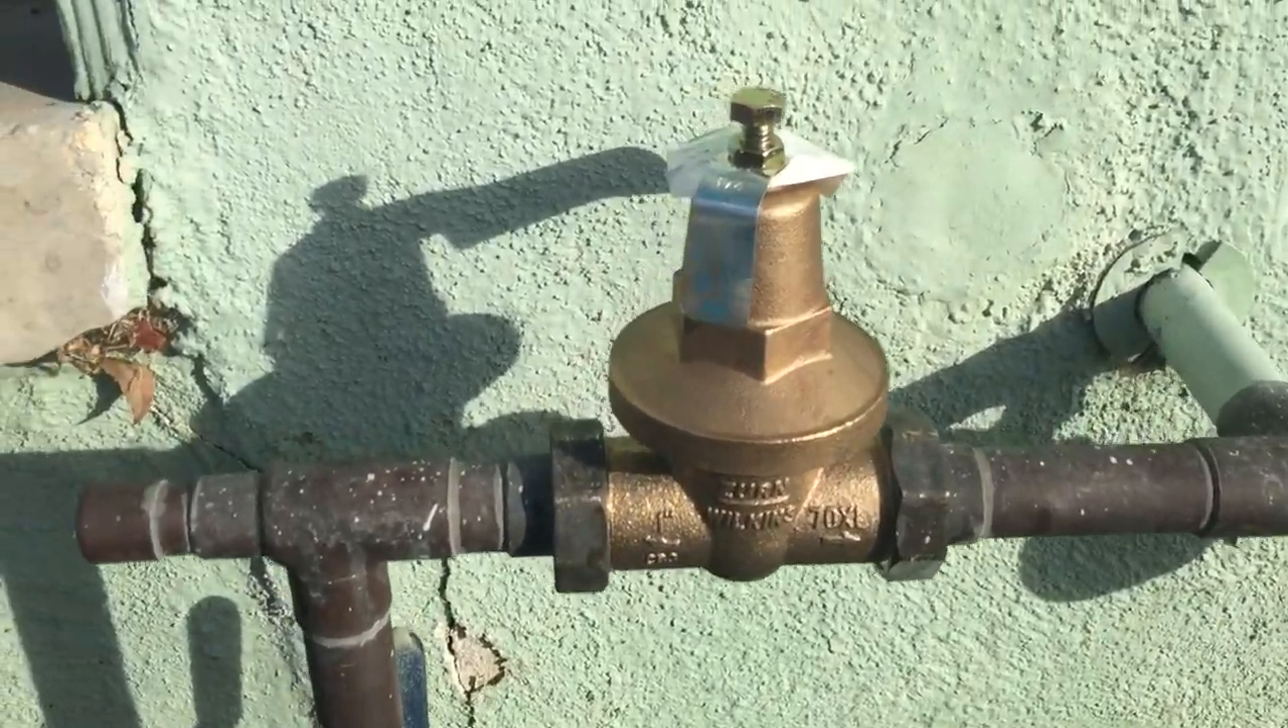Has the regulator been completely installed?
Yes.